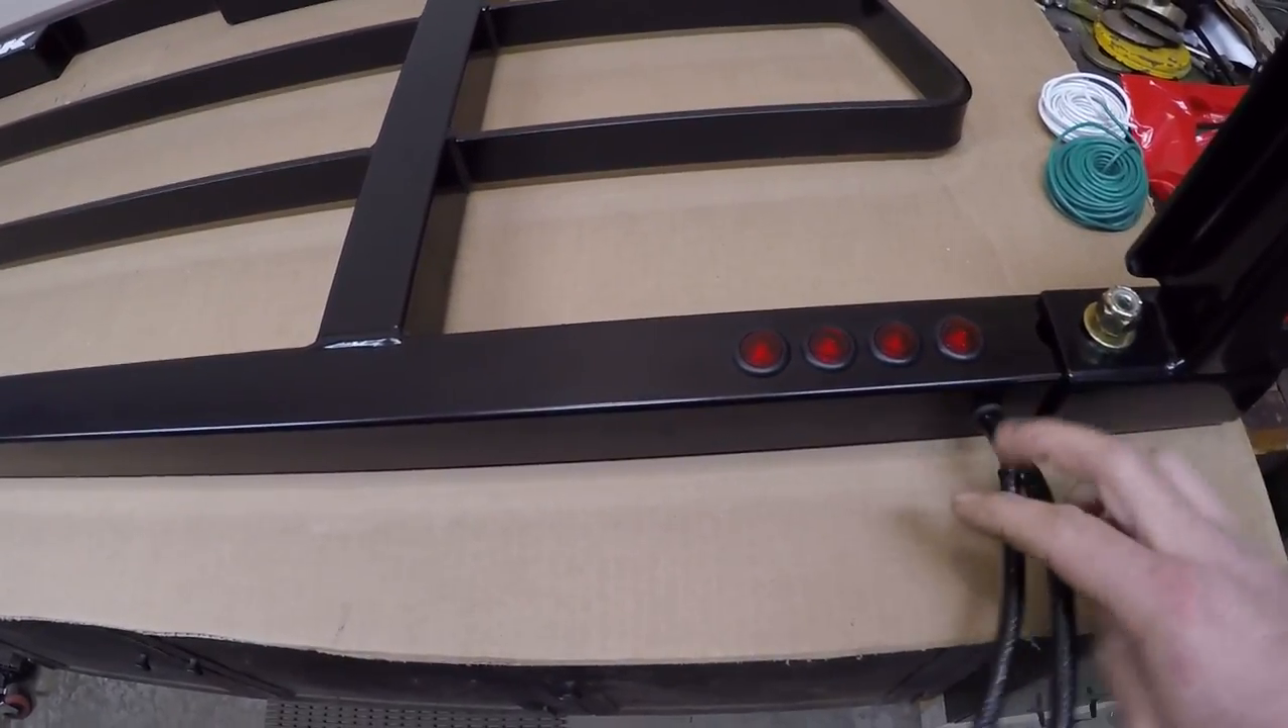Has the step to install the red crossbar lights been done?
Yes.